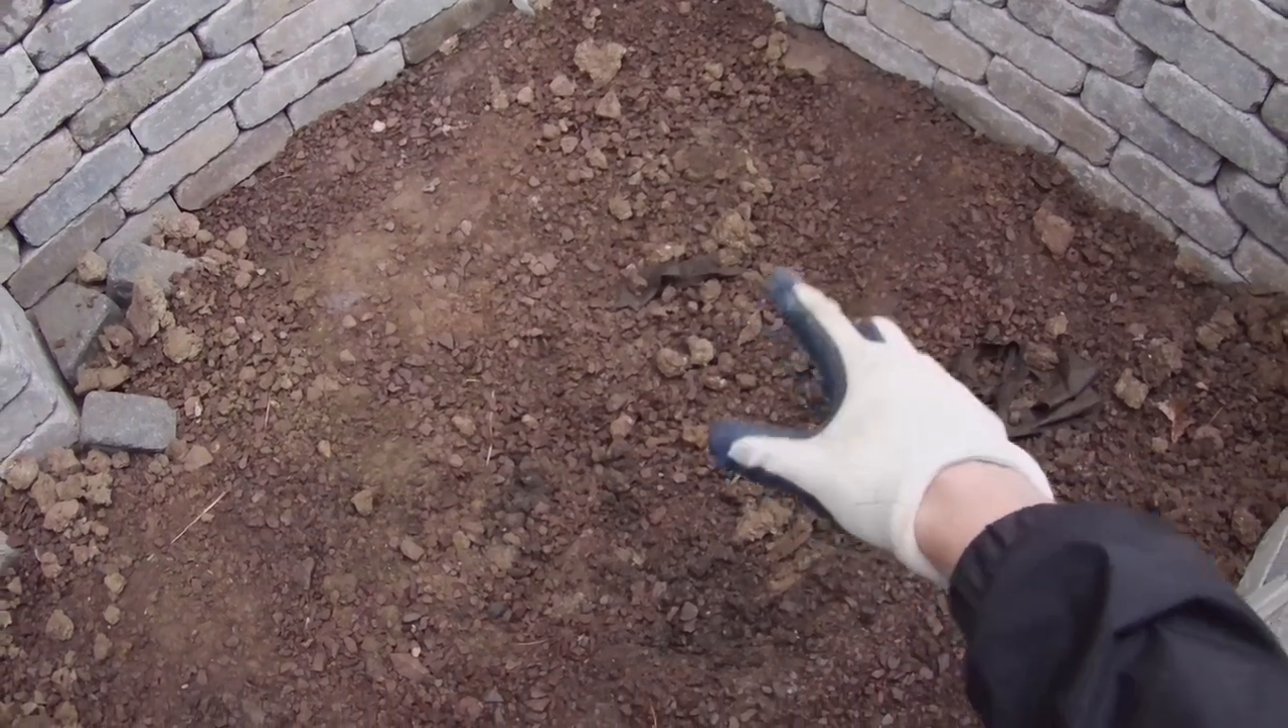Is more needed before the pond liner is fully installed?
Yes.